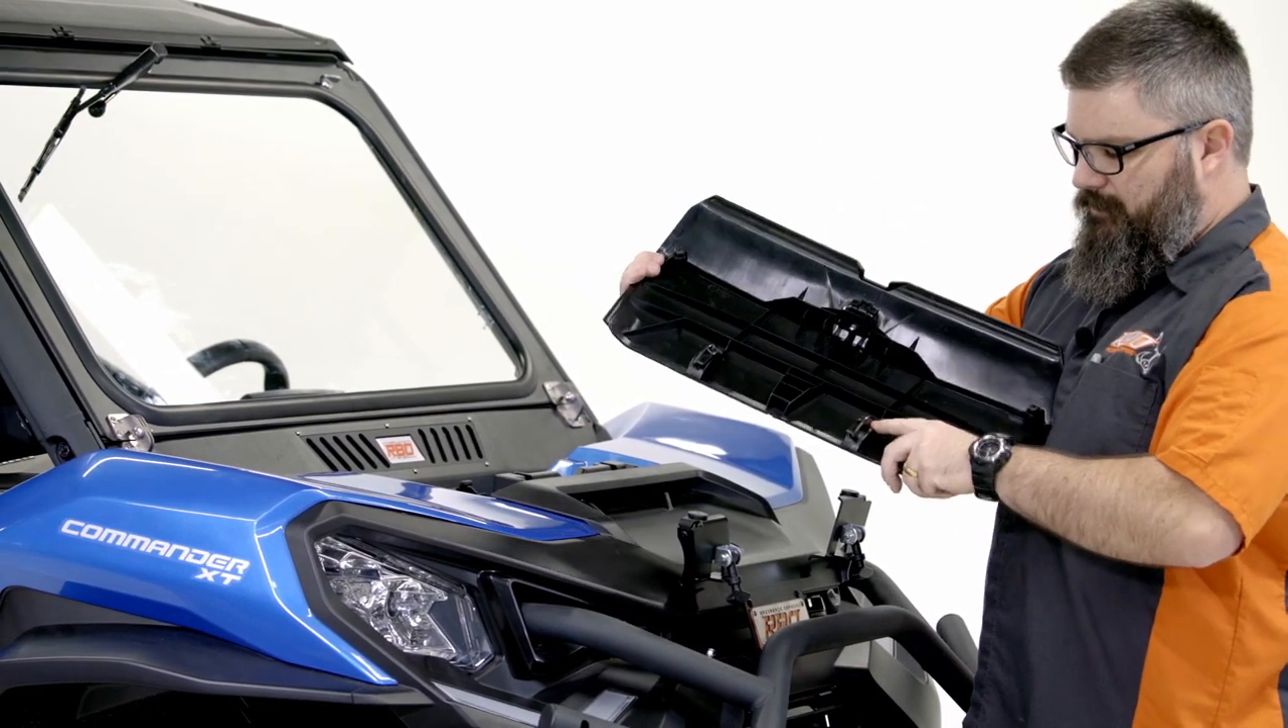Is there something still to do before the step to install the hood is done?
Yes.